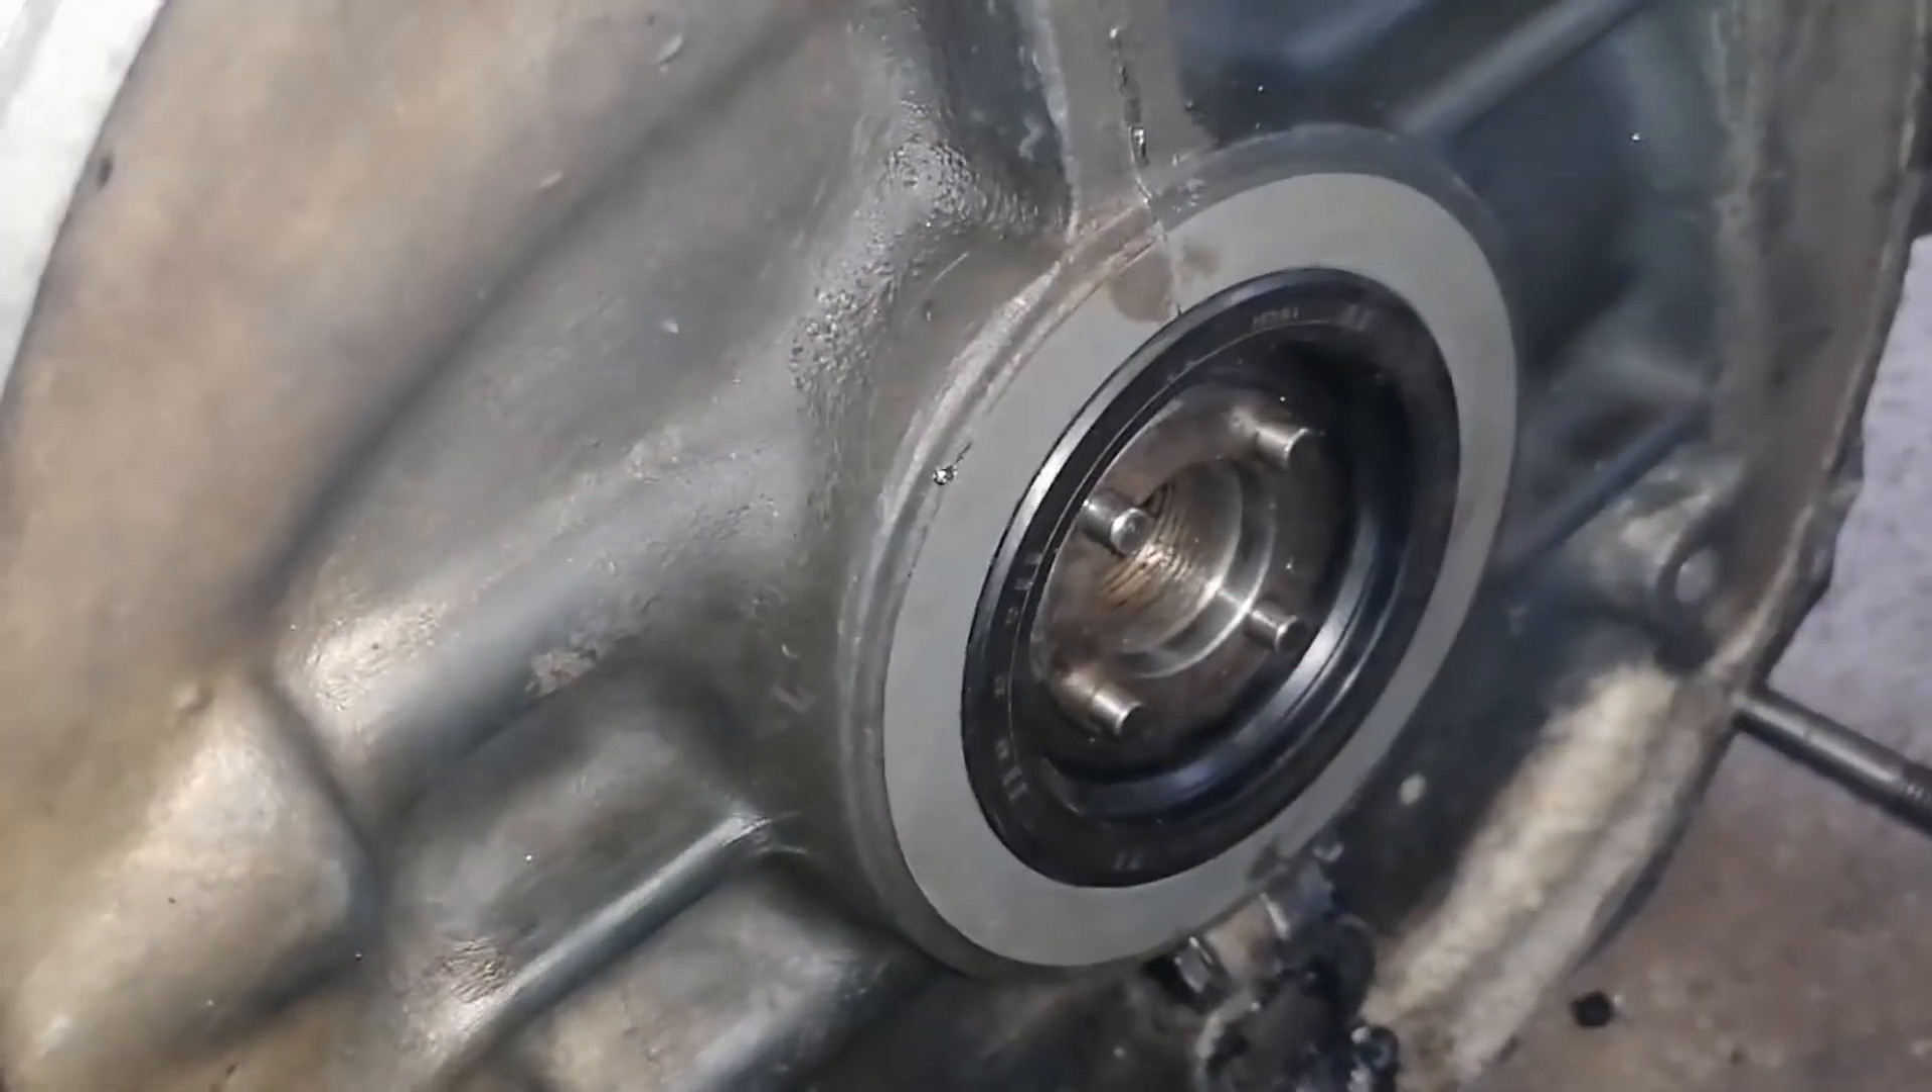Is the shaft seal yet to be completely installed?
No.